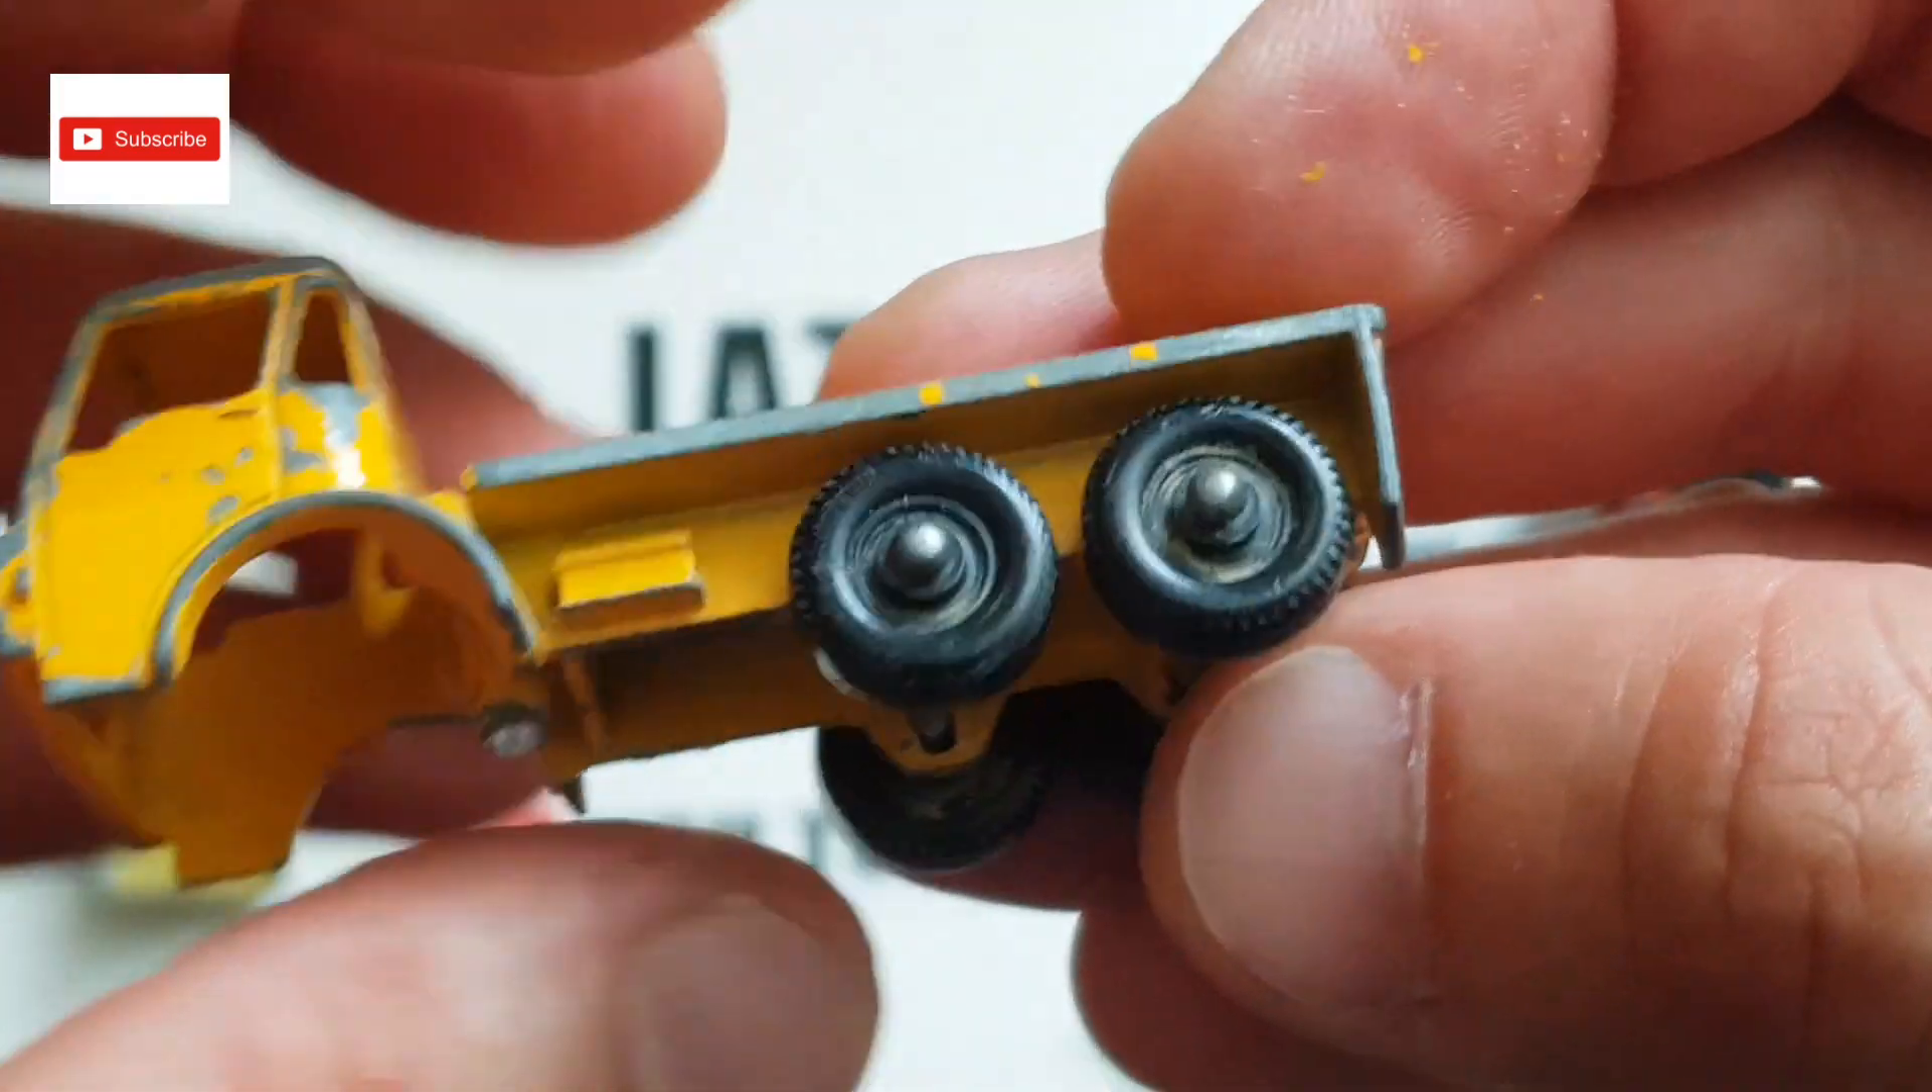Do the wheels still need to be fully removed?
Yes.